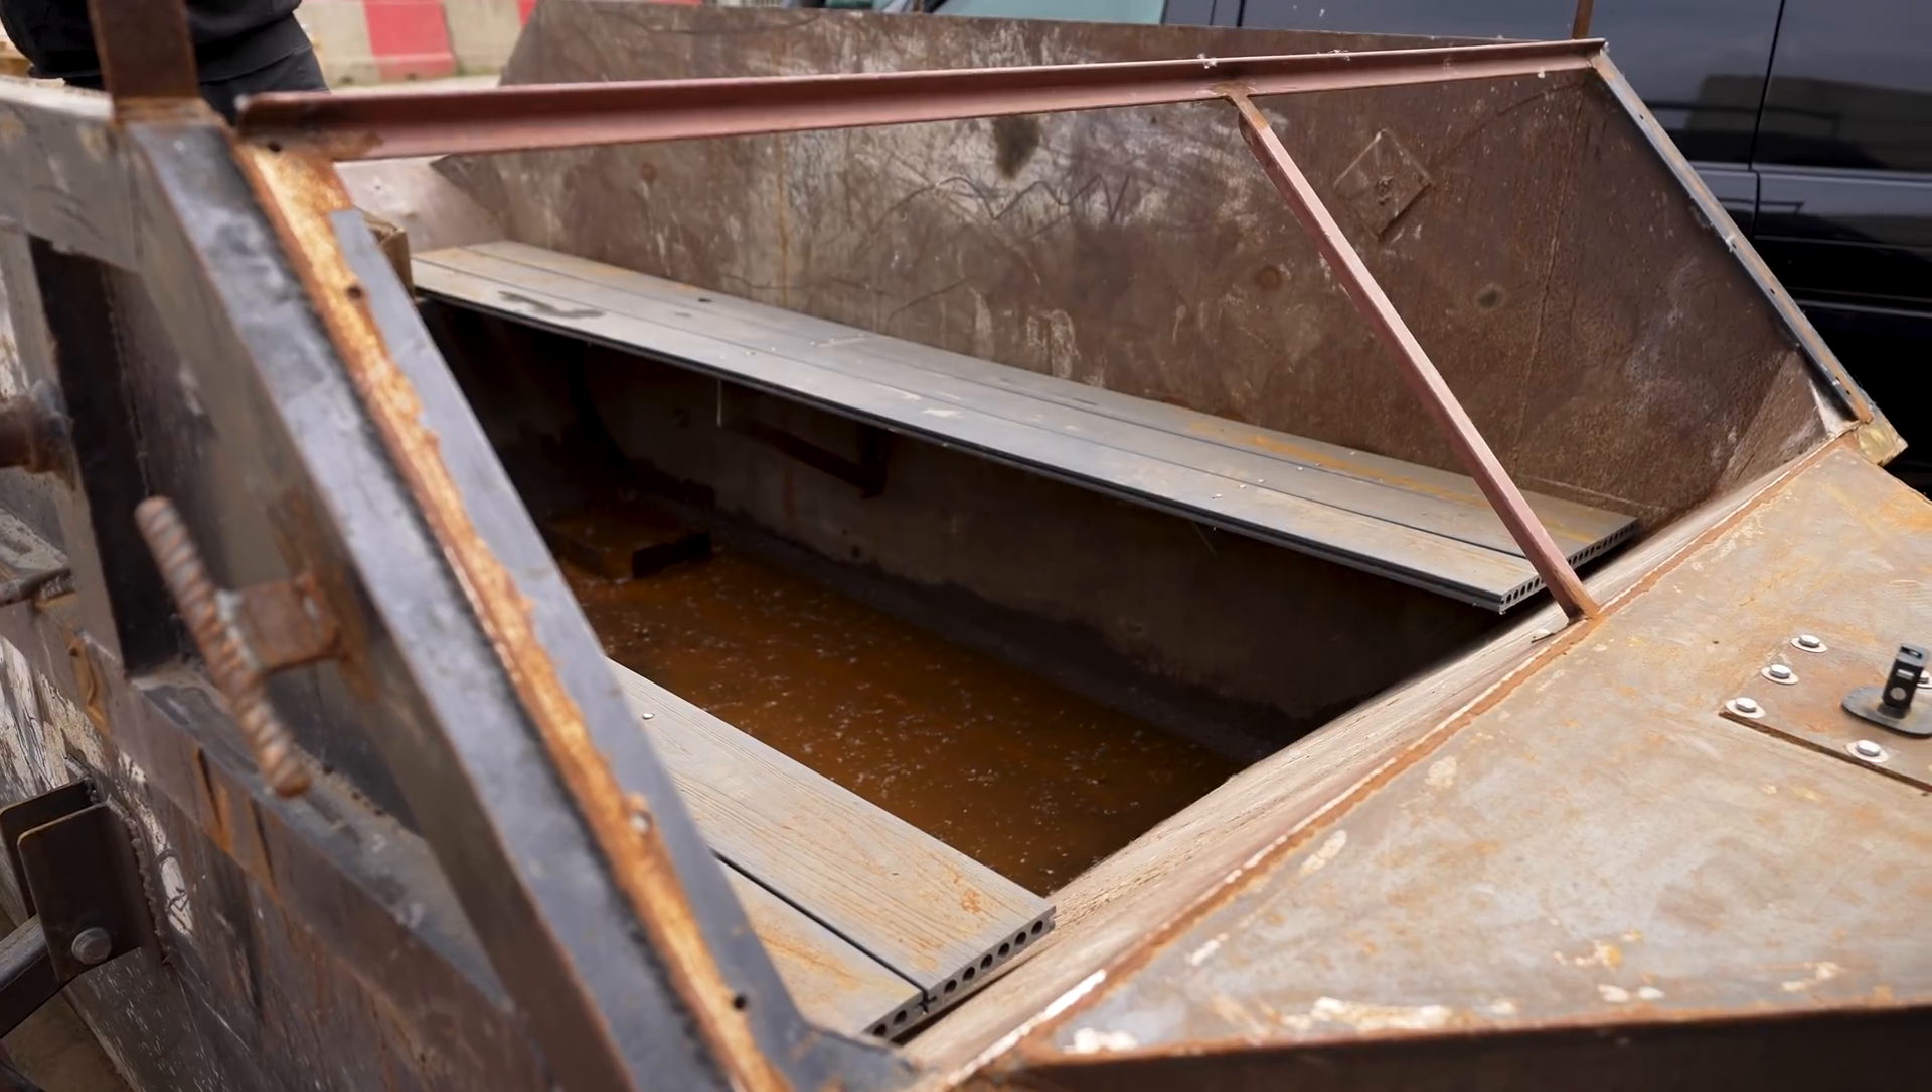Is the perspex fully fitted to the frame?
No.